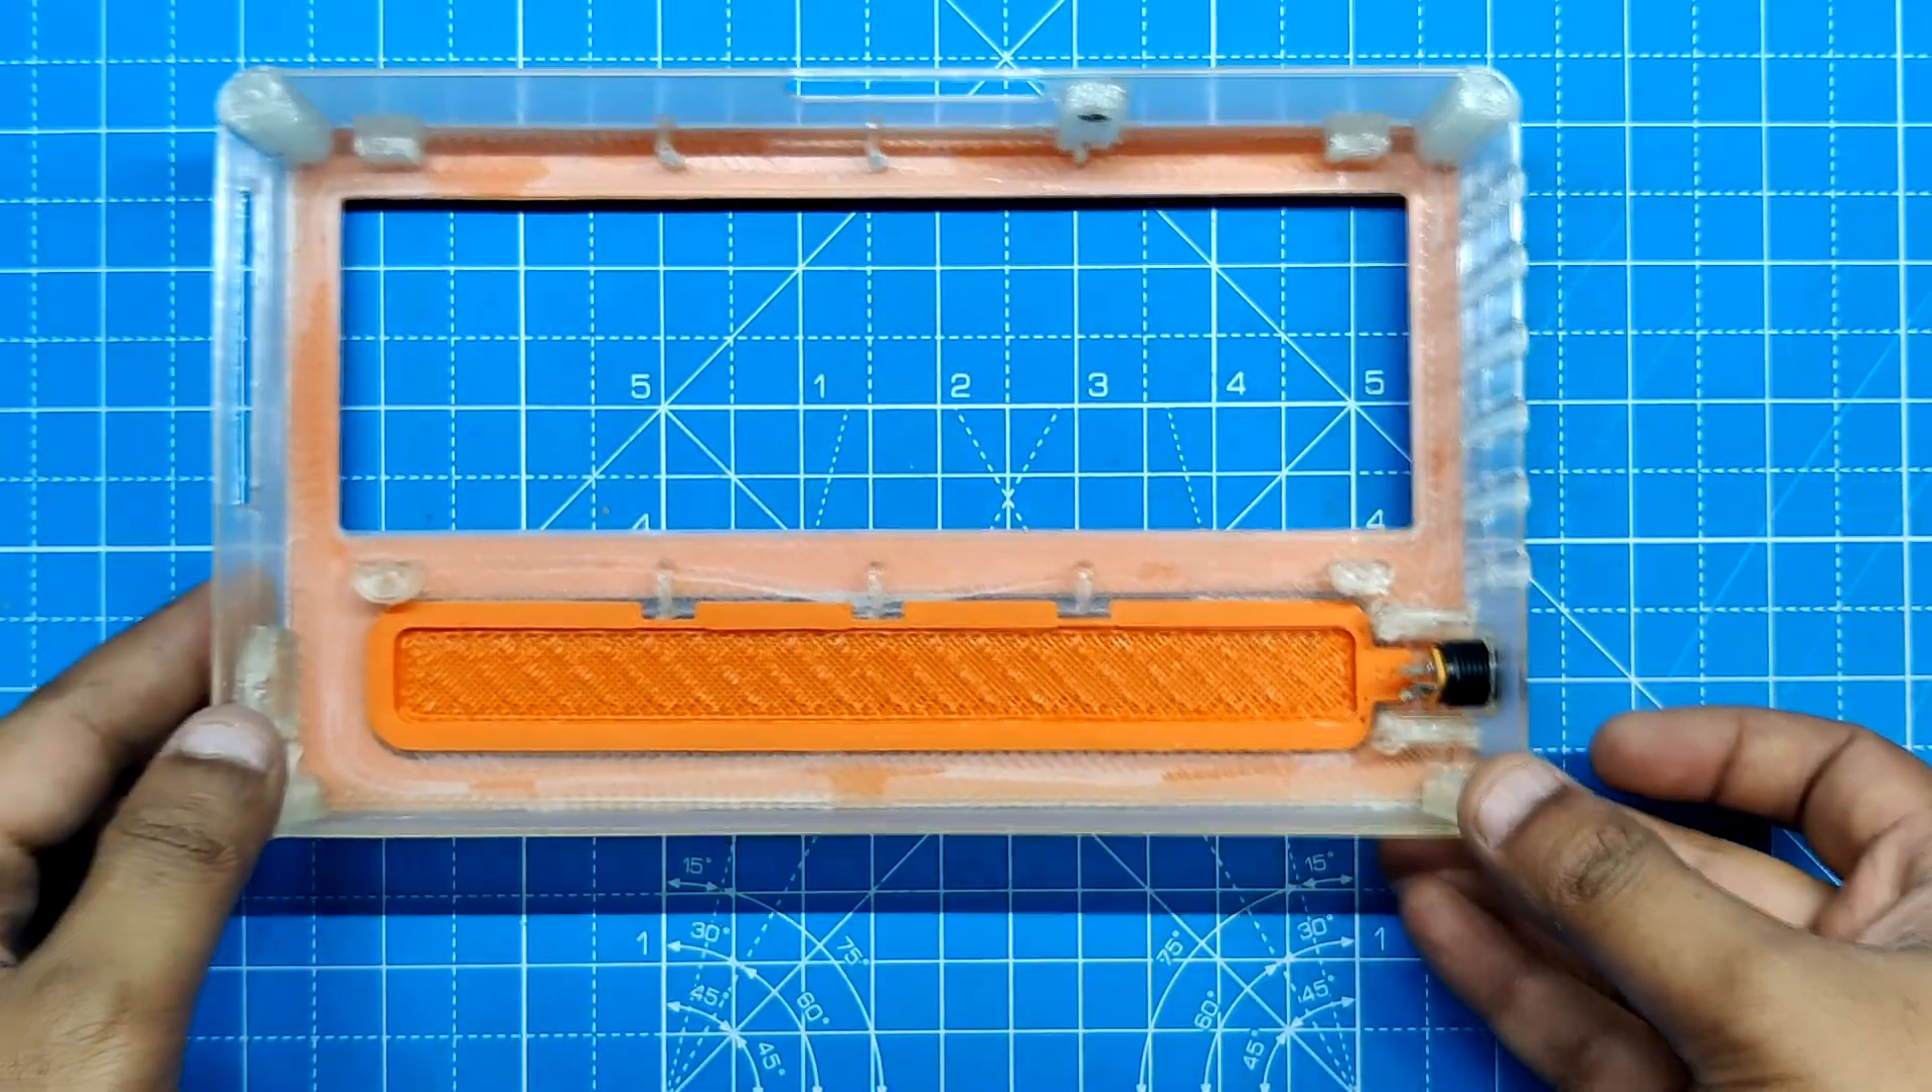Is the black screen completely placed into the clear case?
No.